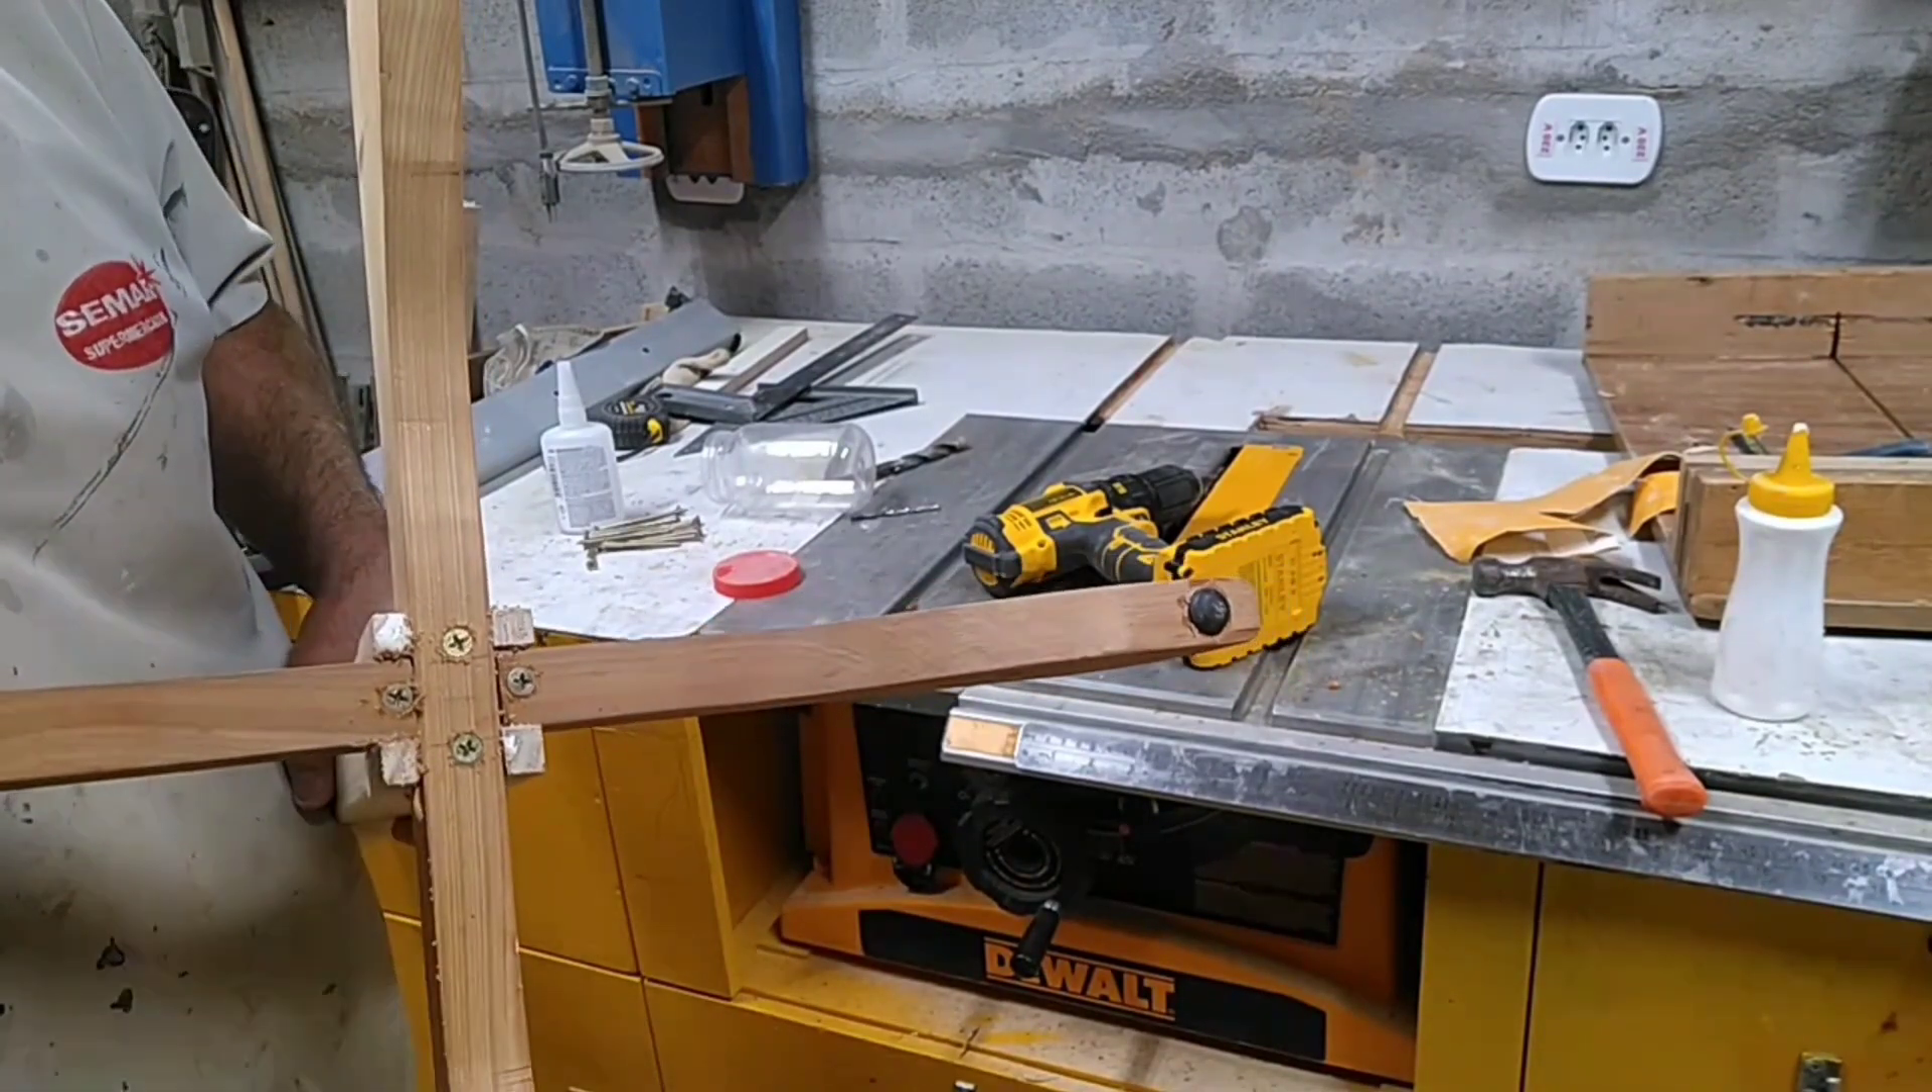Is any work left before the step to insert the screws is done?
No.